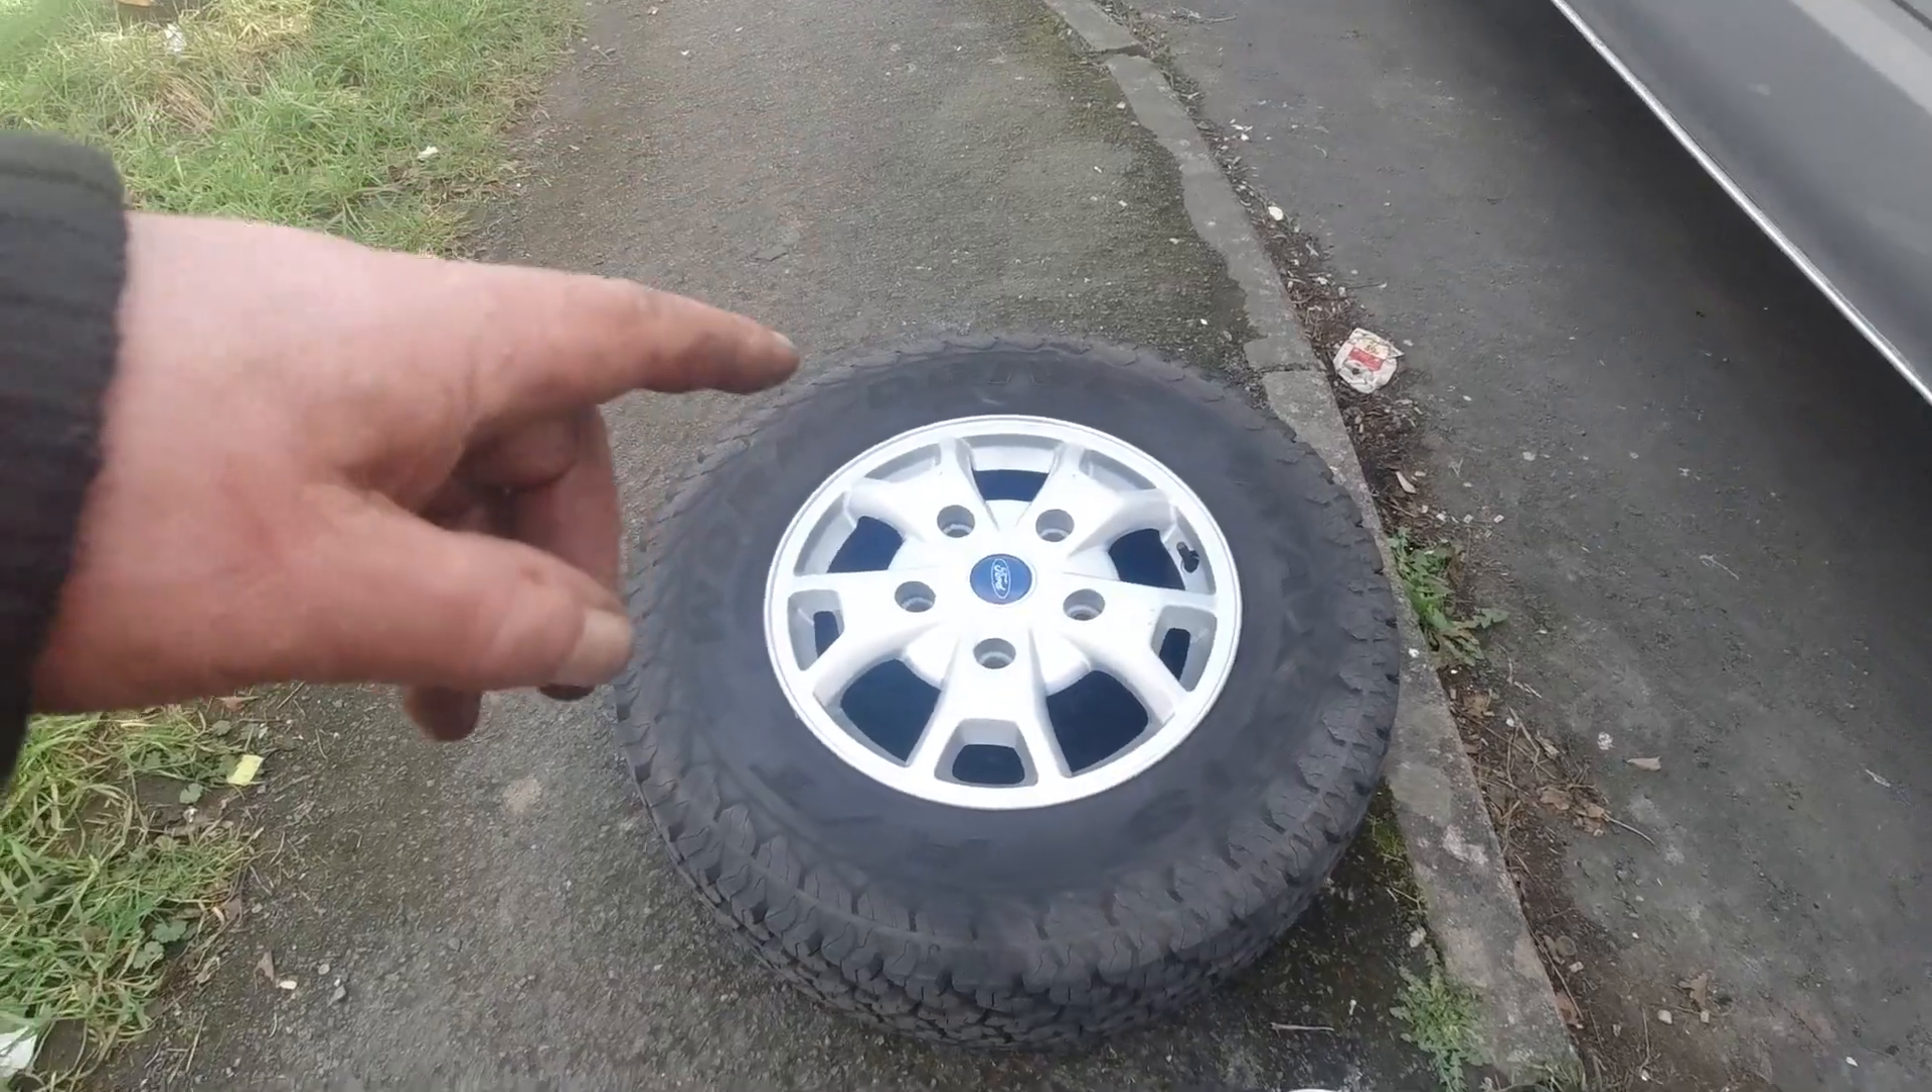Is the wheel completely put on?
No.